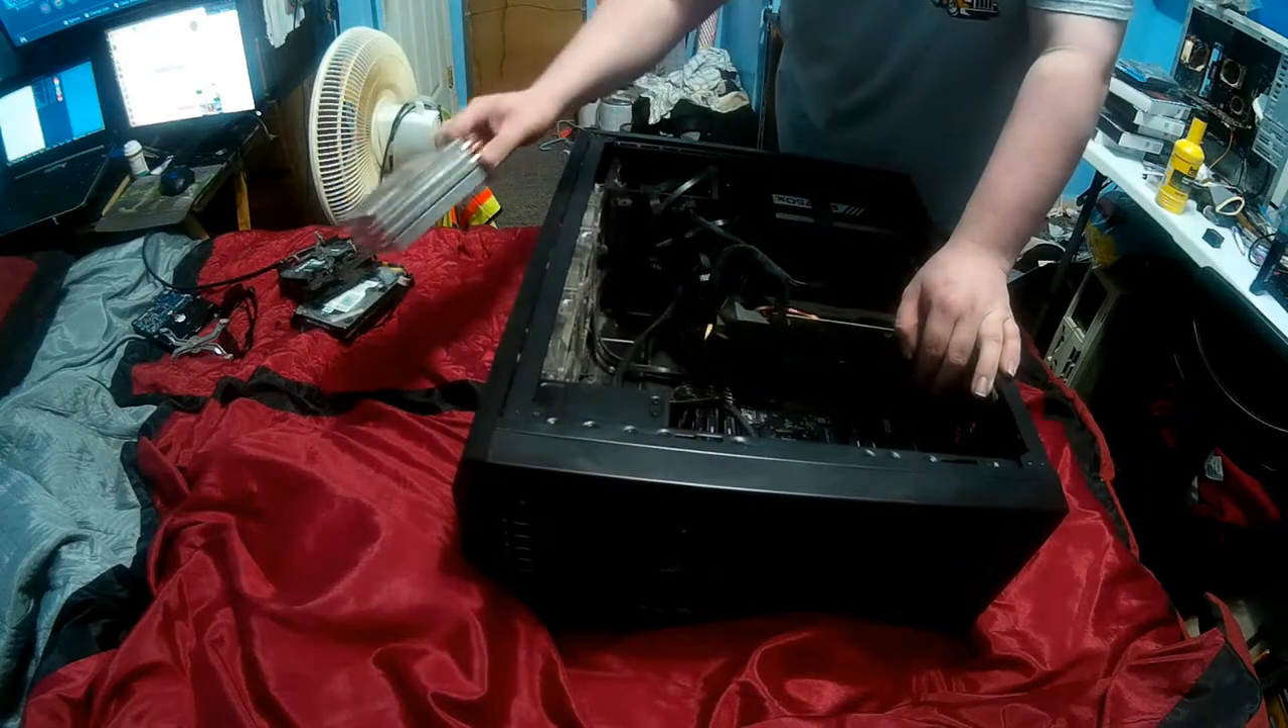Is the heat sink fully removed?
Yes.